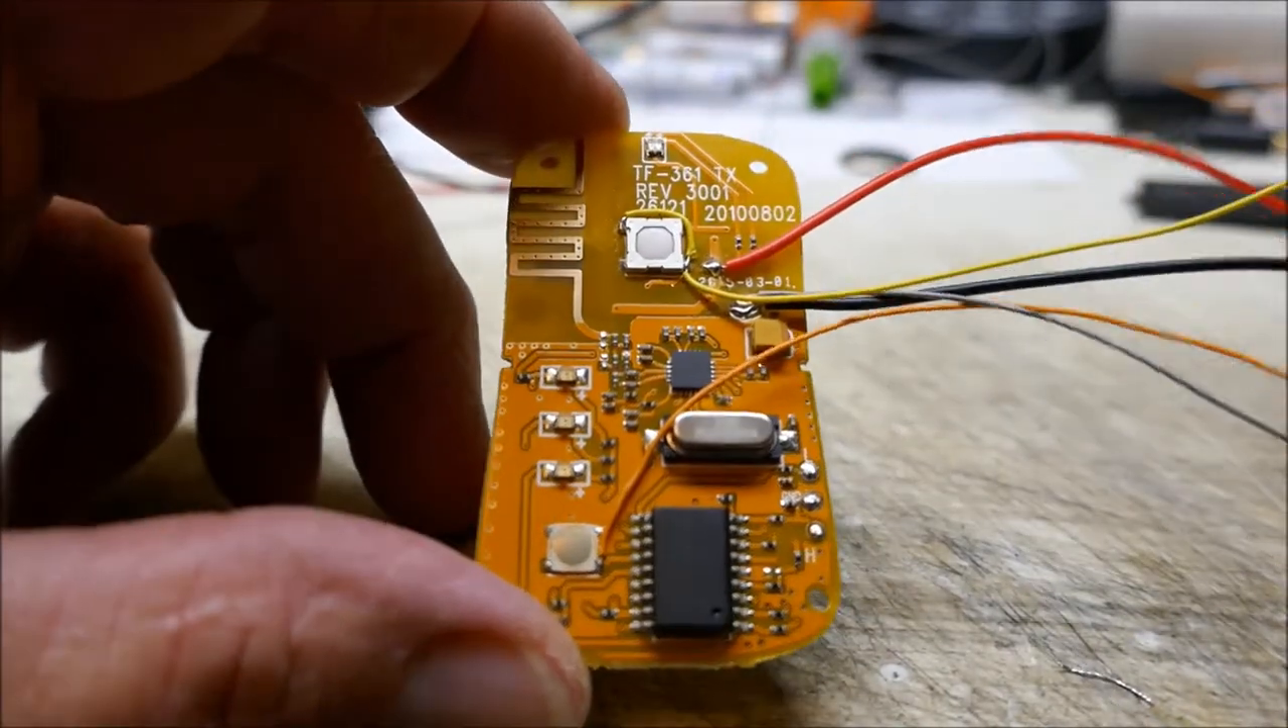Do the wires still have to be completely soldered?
No.